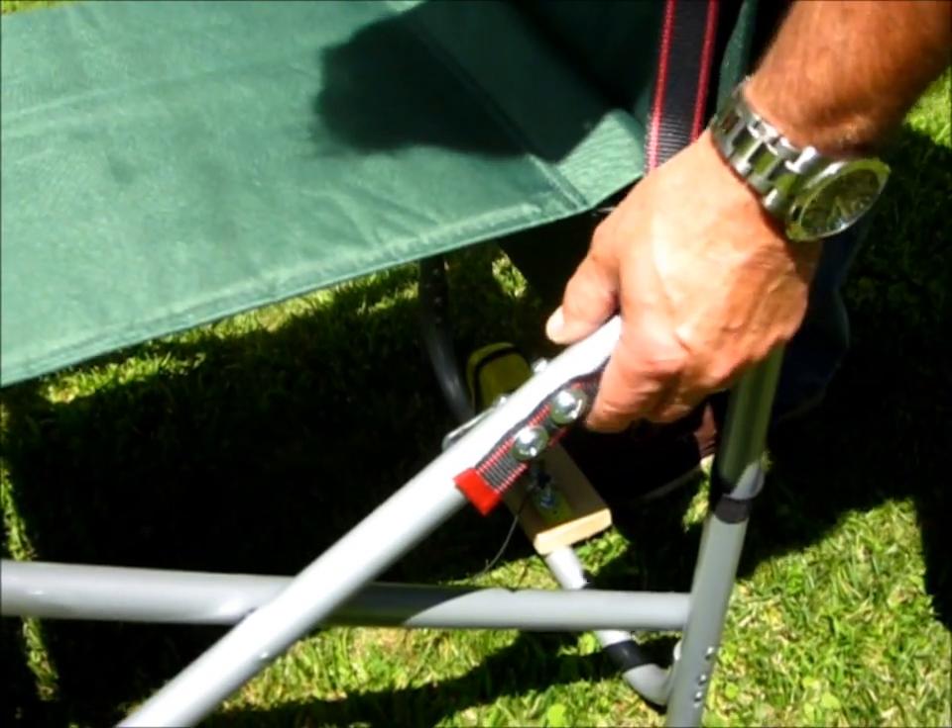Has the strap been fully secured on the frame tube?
Yes.